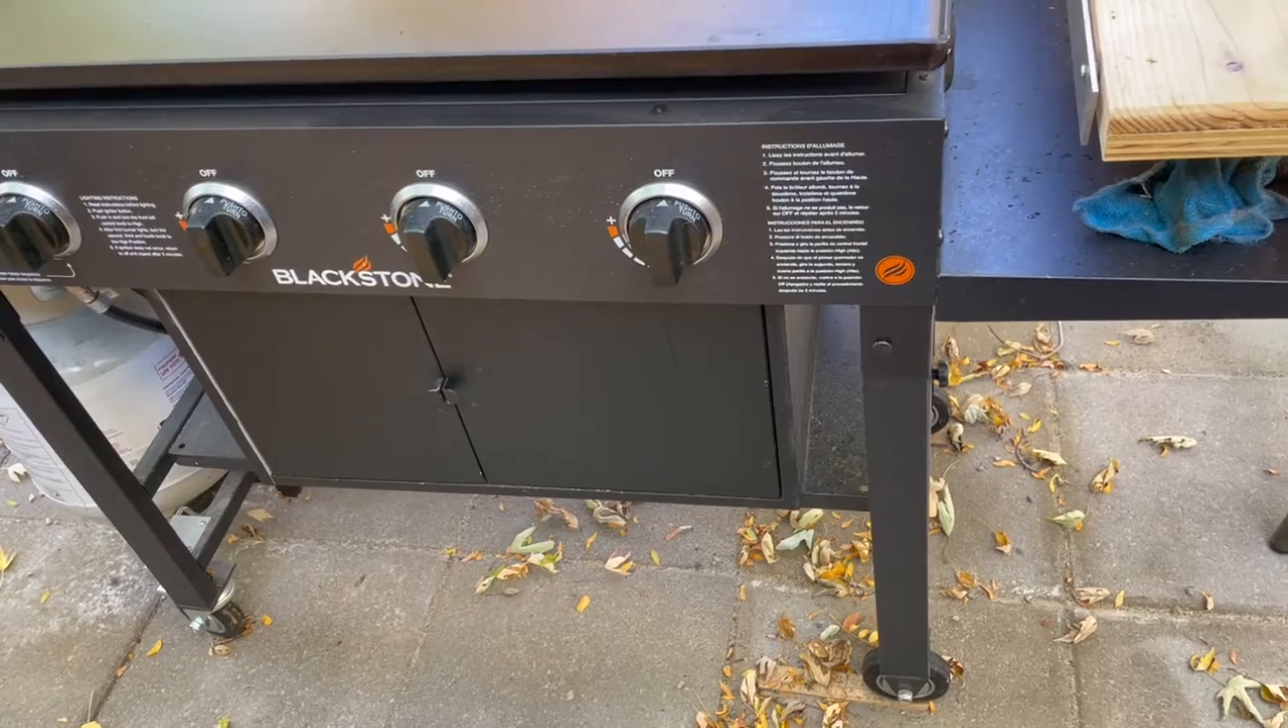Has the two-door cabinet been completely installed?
Yes.